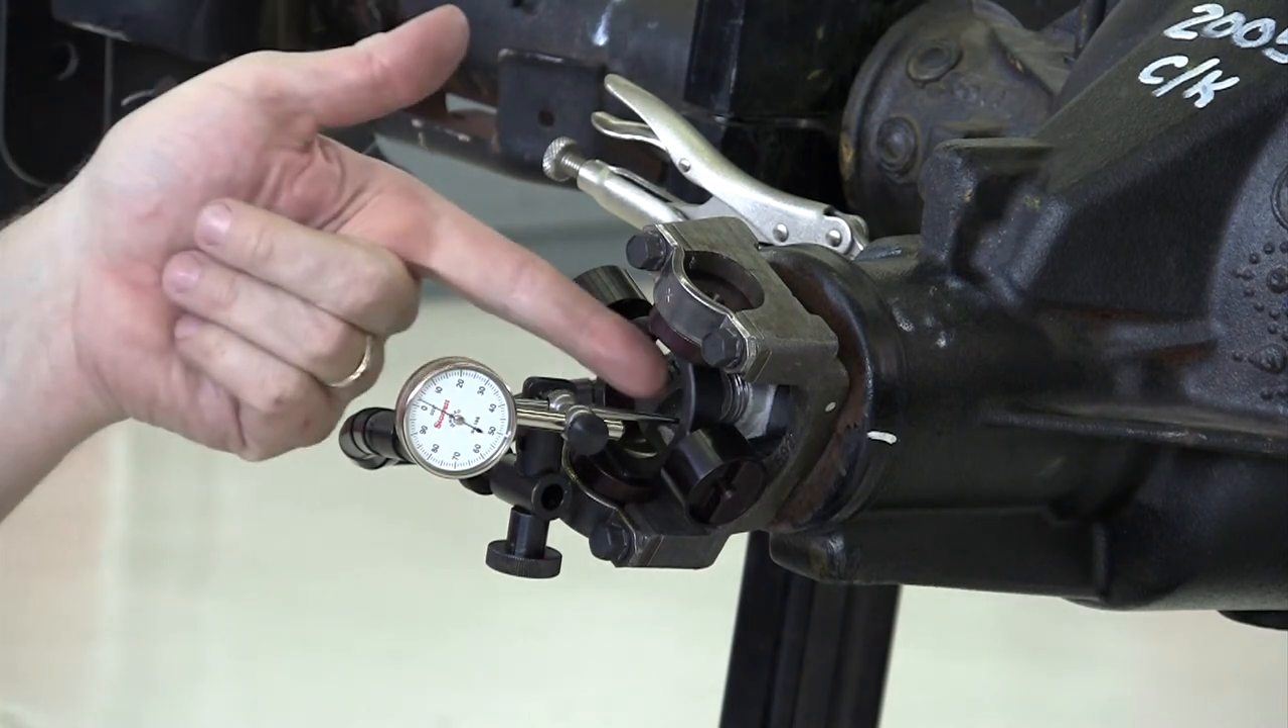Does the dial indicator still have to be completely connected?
No.